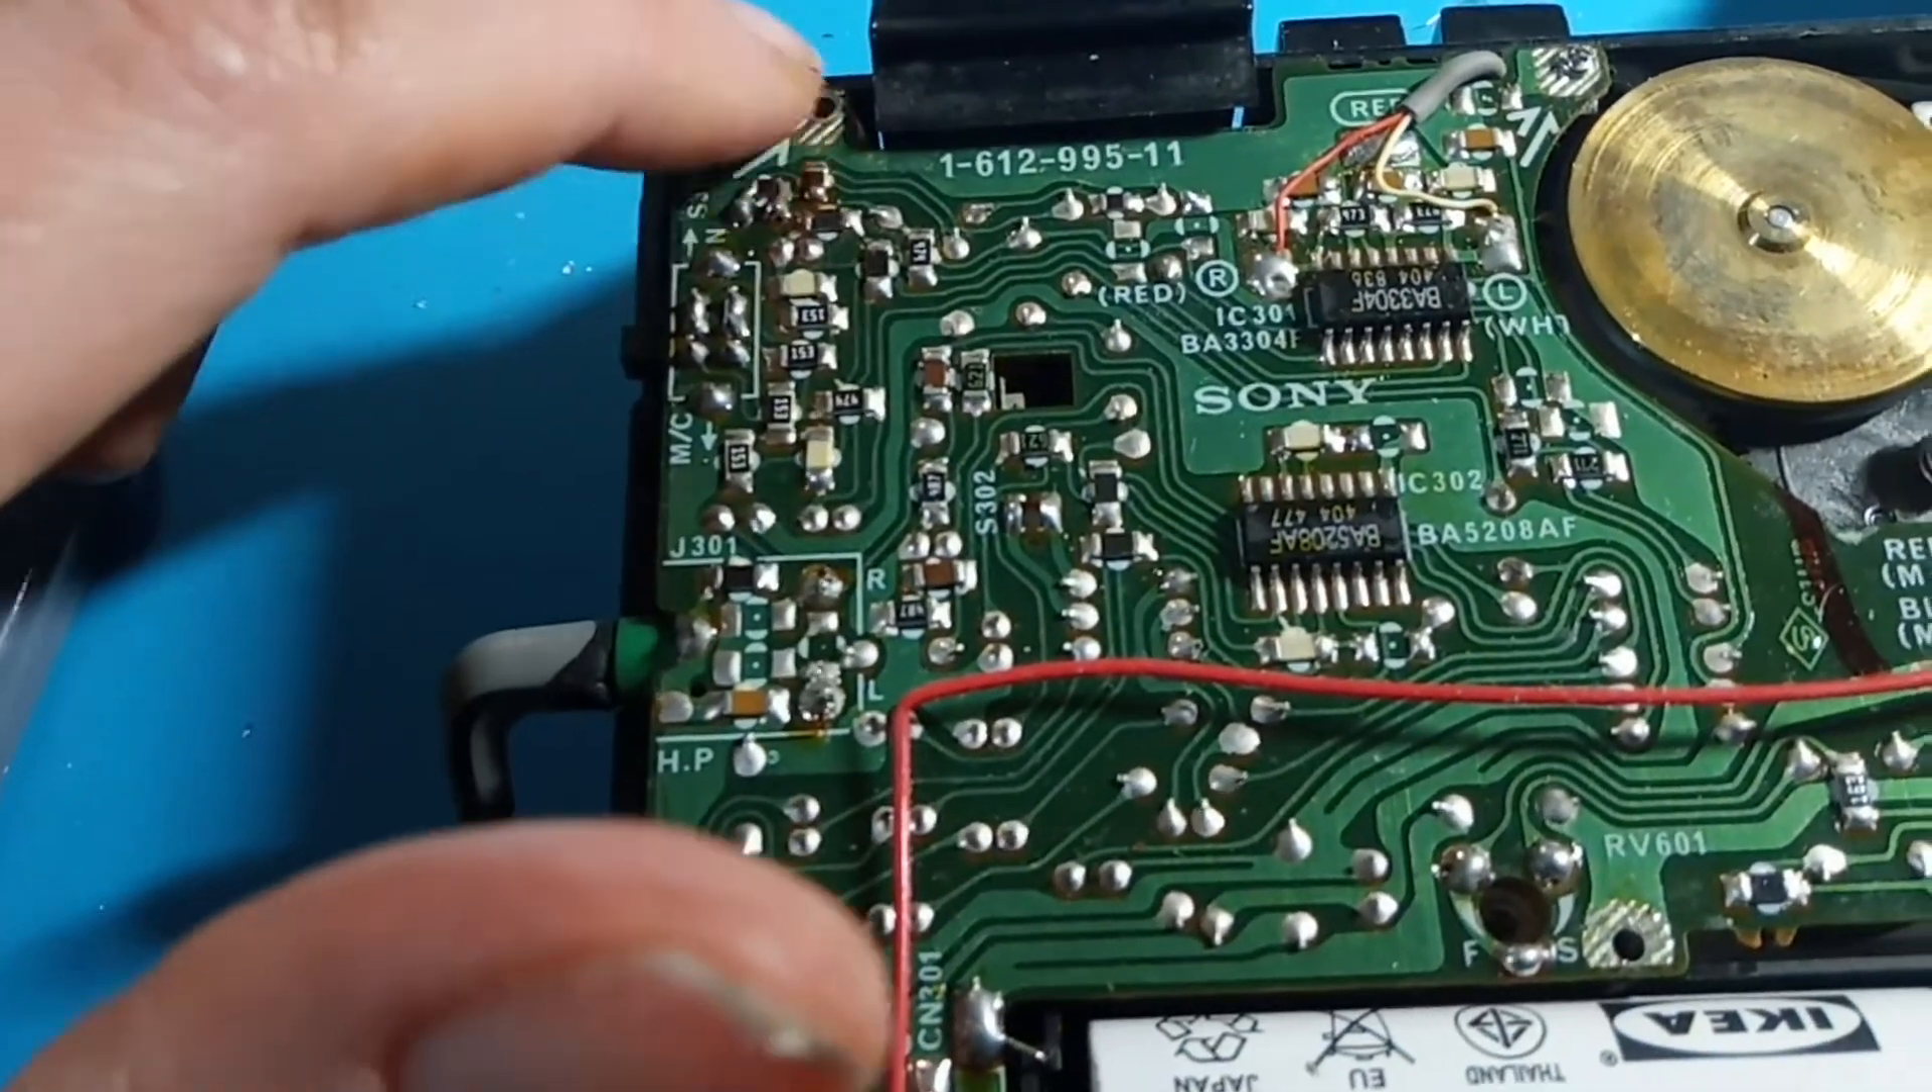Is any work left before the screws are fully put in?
Yes.